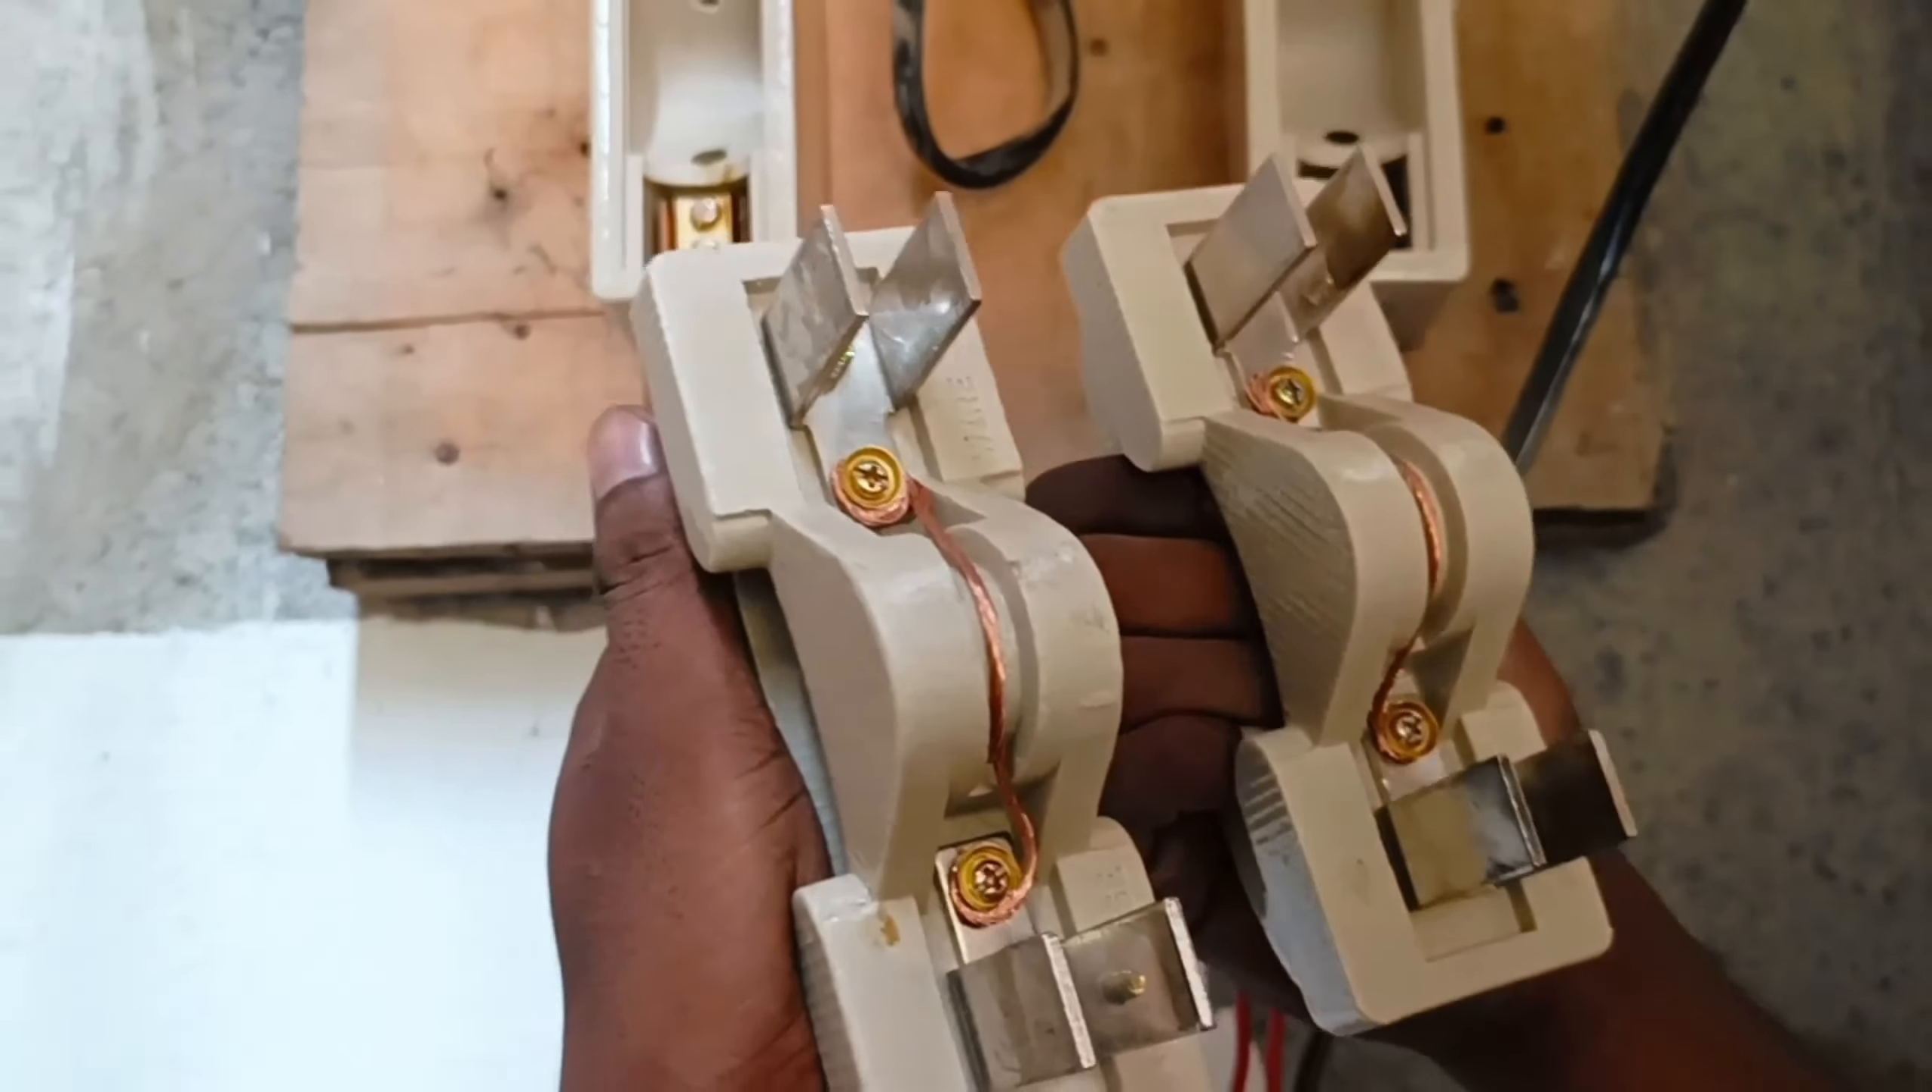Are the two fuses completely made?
Yes.